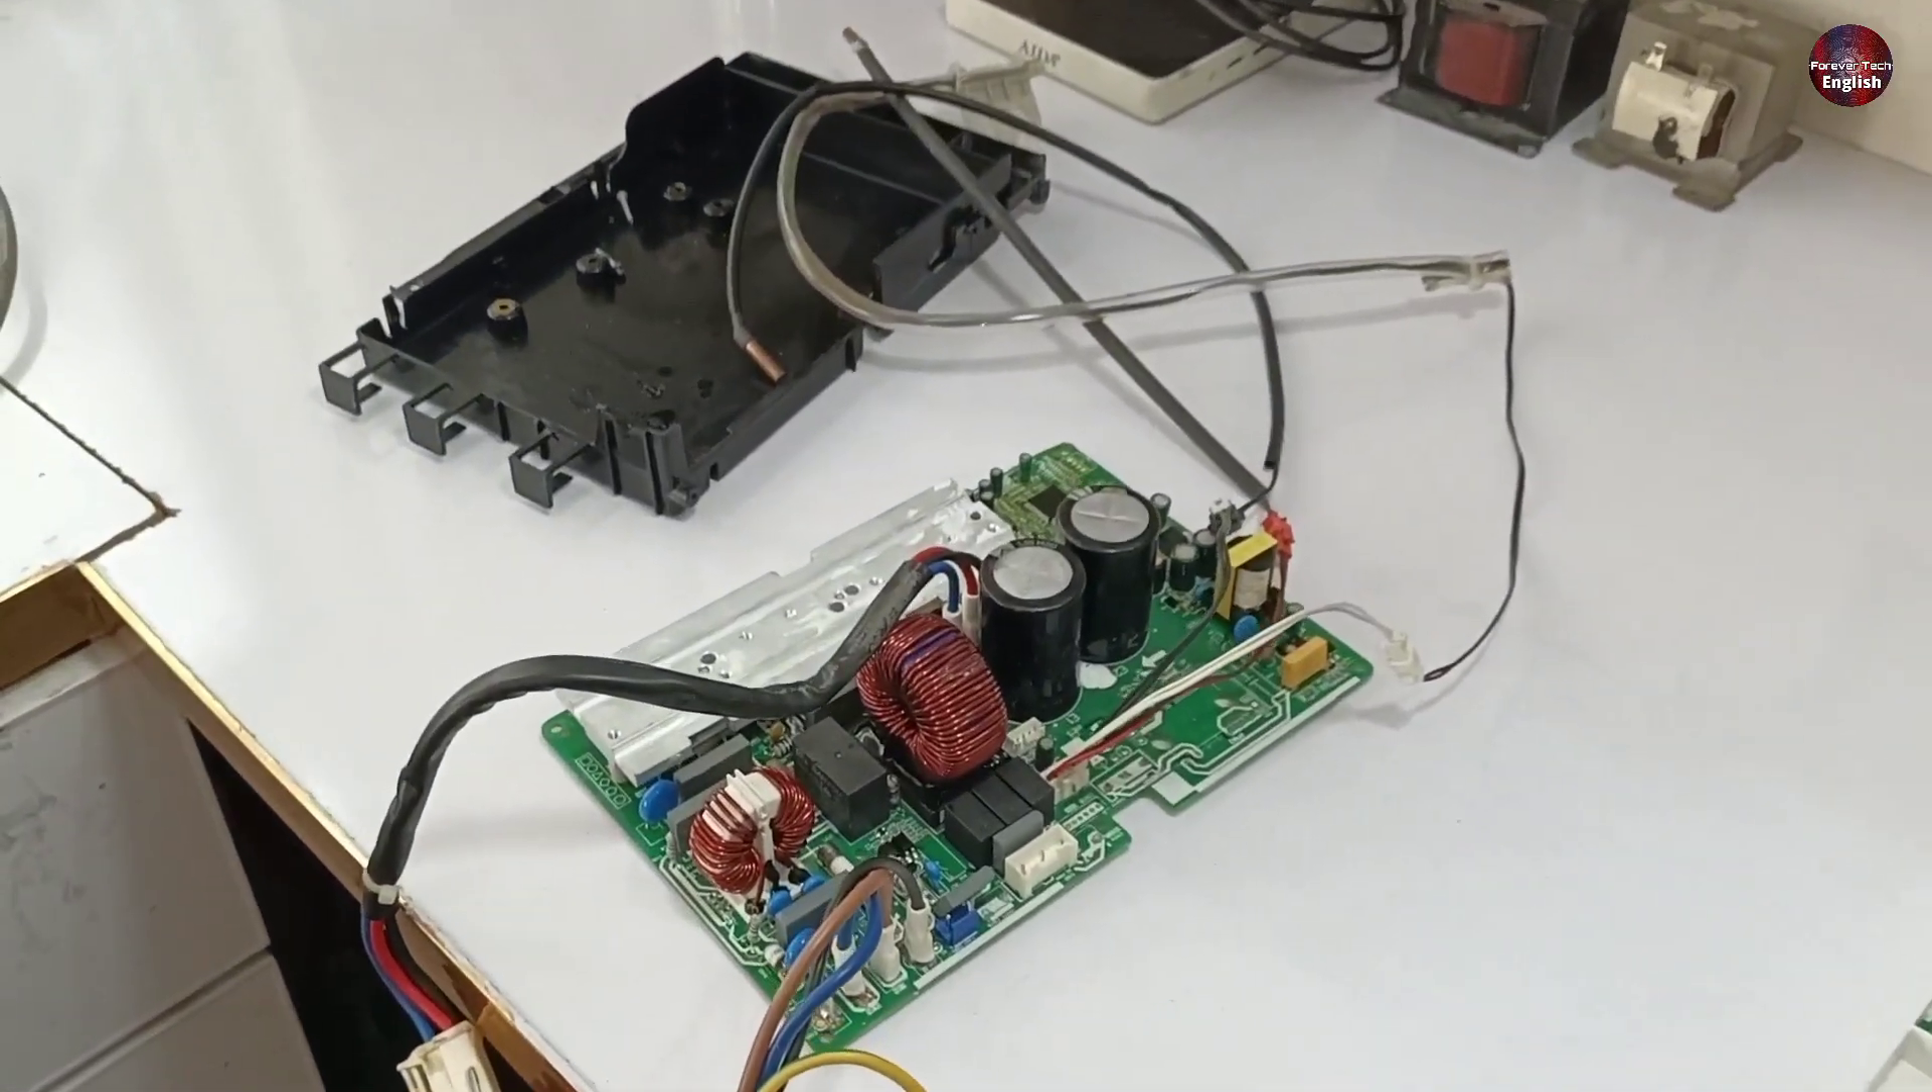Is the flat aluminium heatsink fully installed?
Yes.